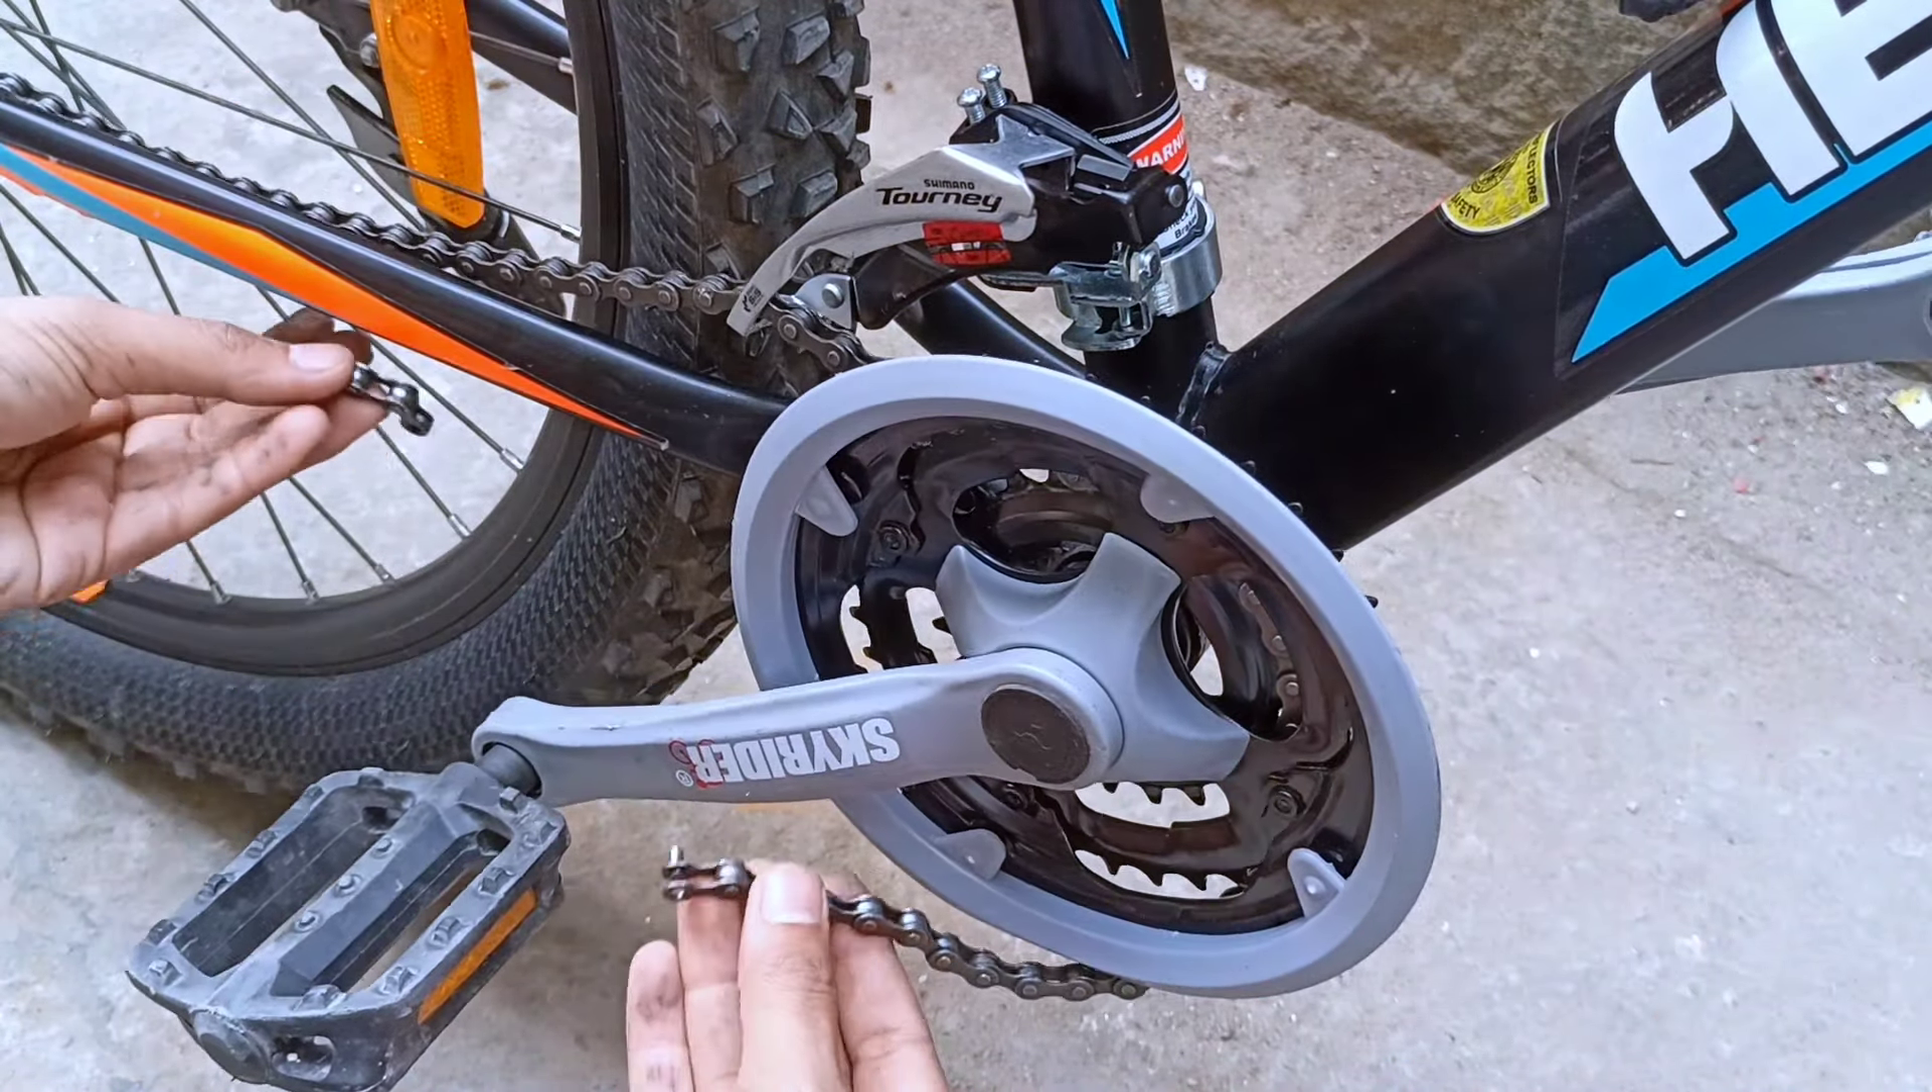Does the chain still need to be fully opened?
No.